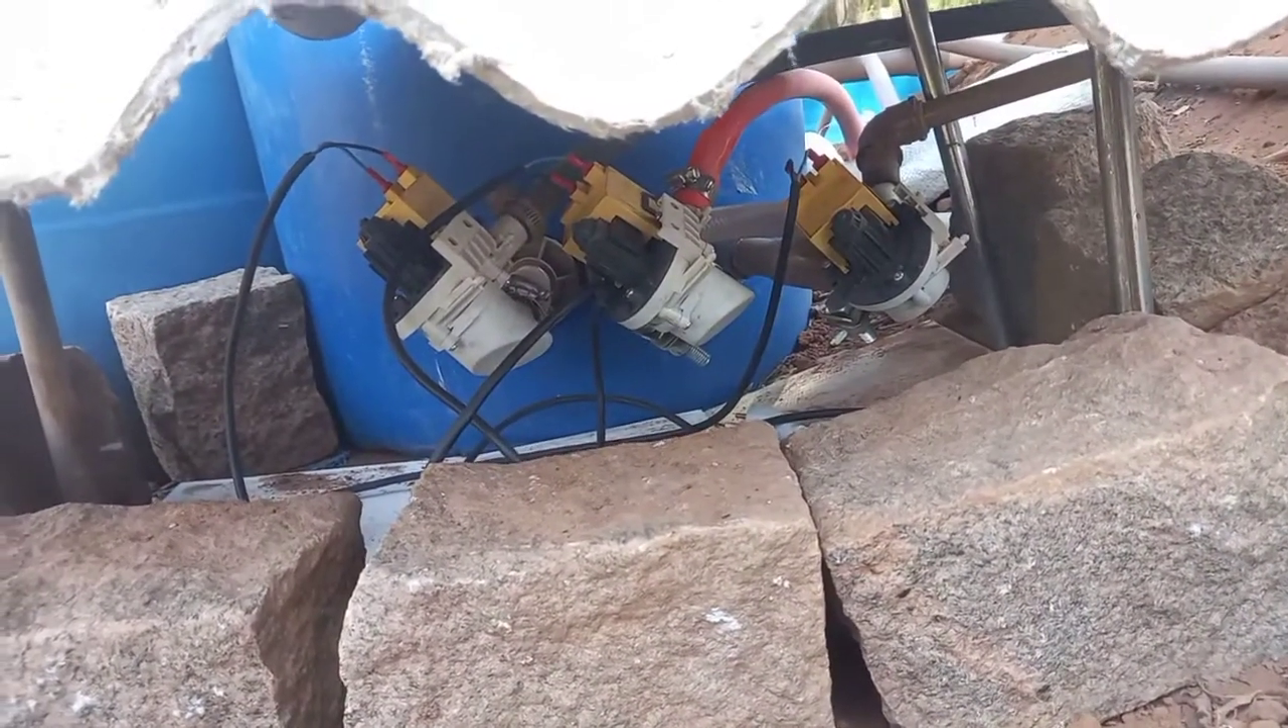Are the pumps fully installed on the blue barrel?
Yes.